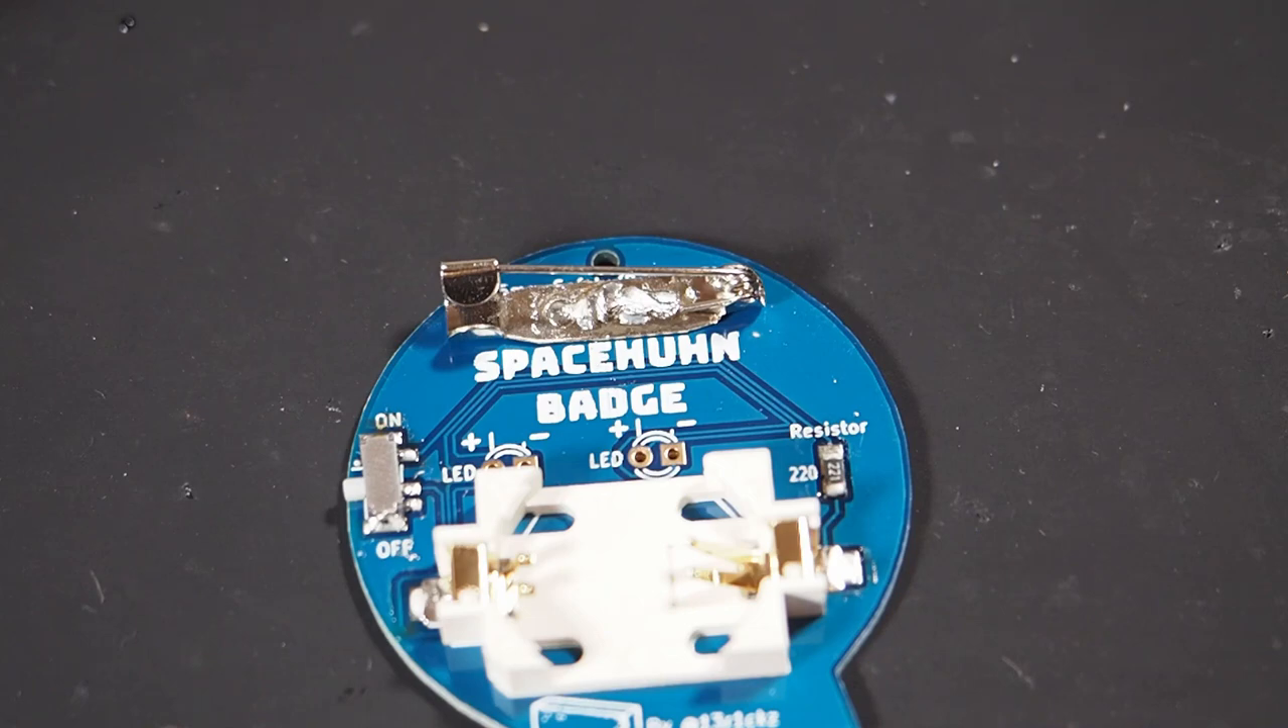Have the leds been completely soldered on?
No.